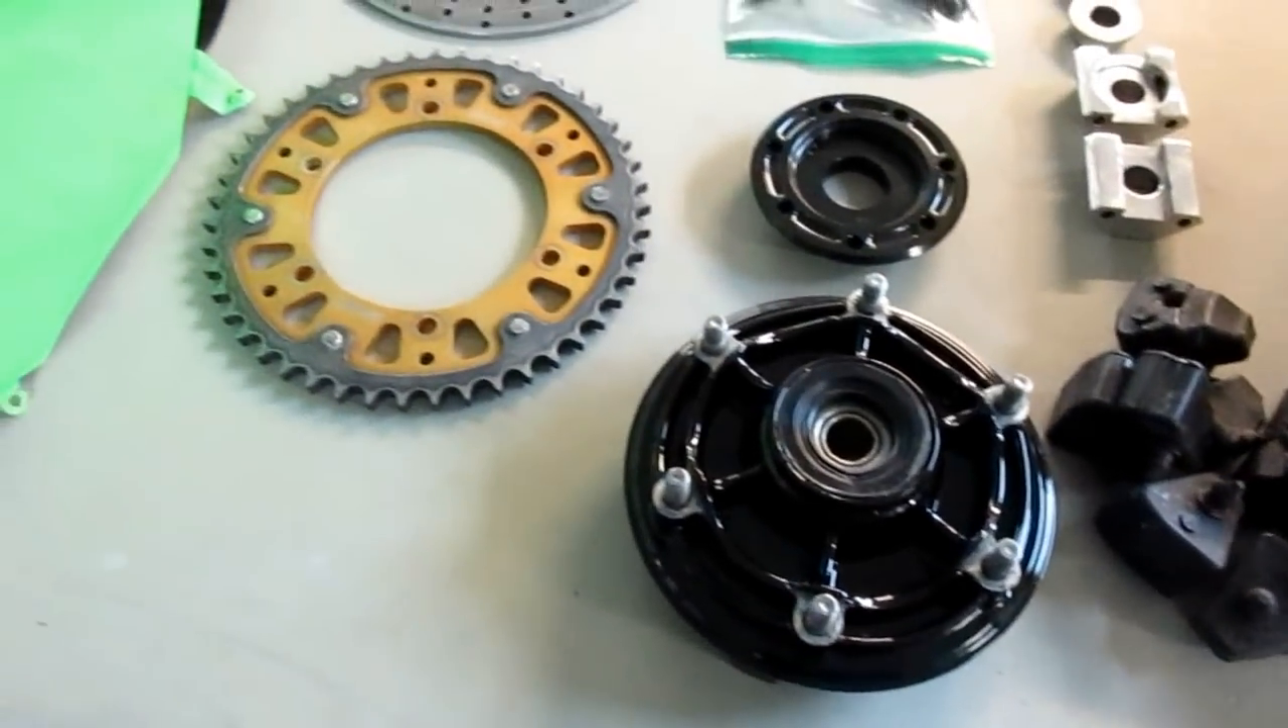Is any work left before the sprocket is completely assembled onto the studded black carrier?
Yes.